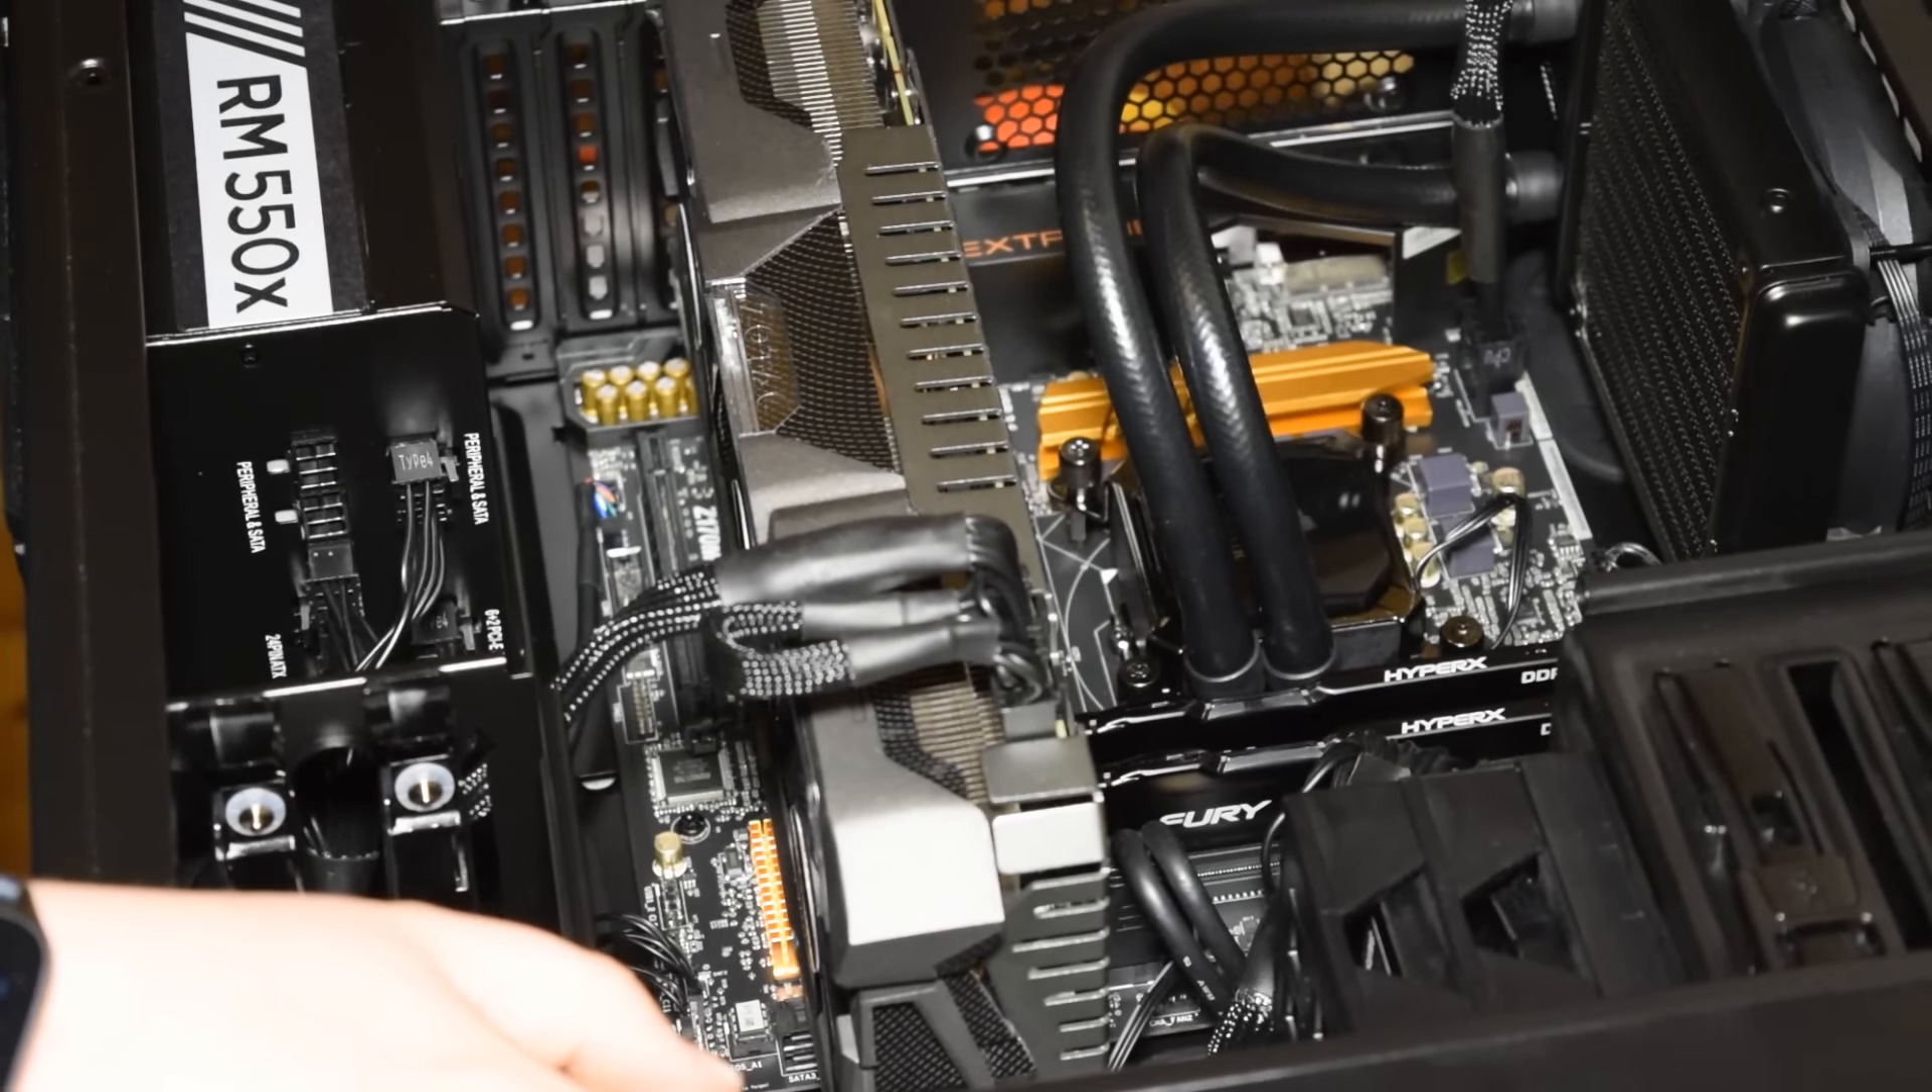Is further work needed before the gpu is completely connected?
No.